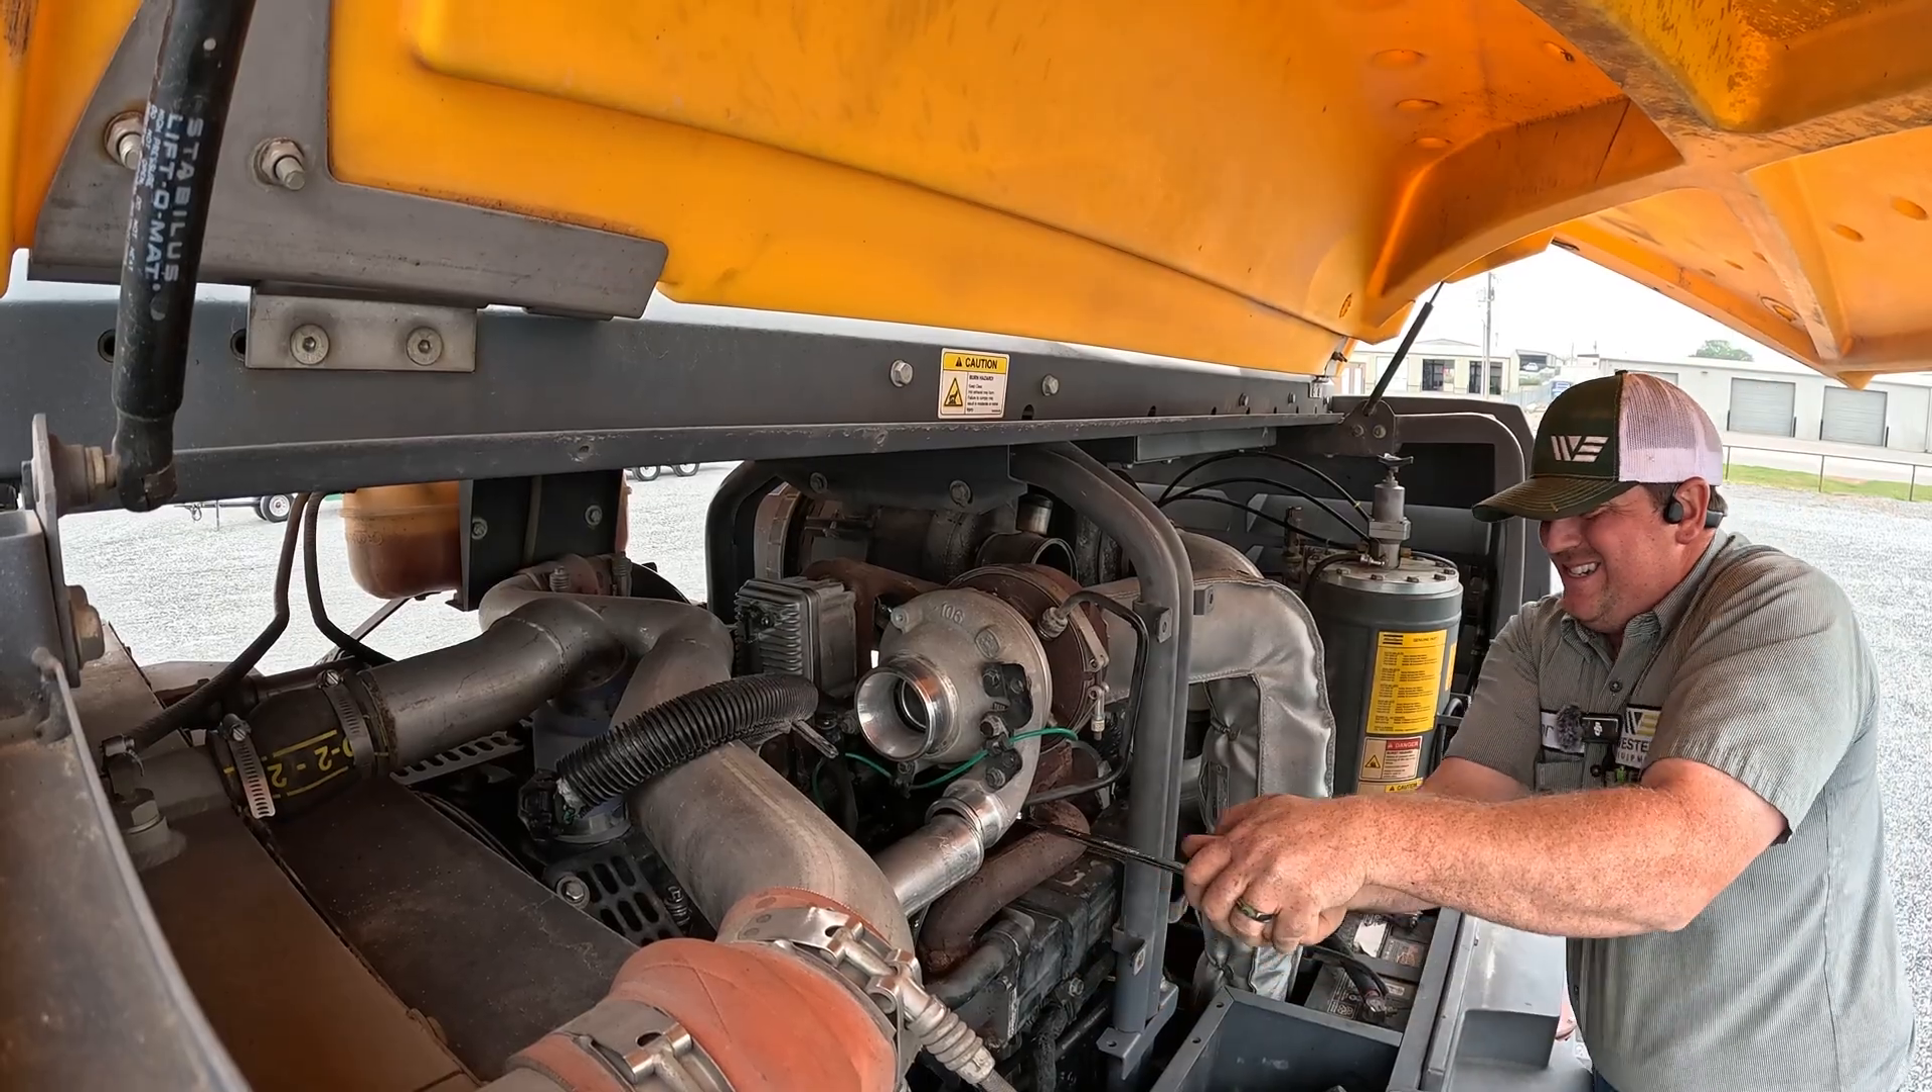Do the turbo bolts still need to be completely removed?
Yes.